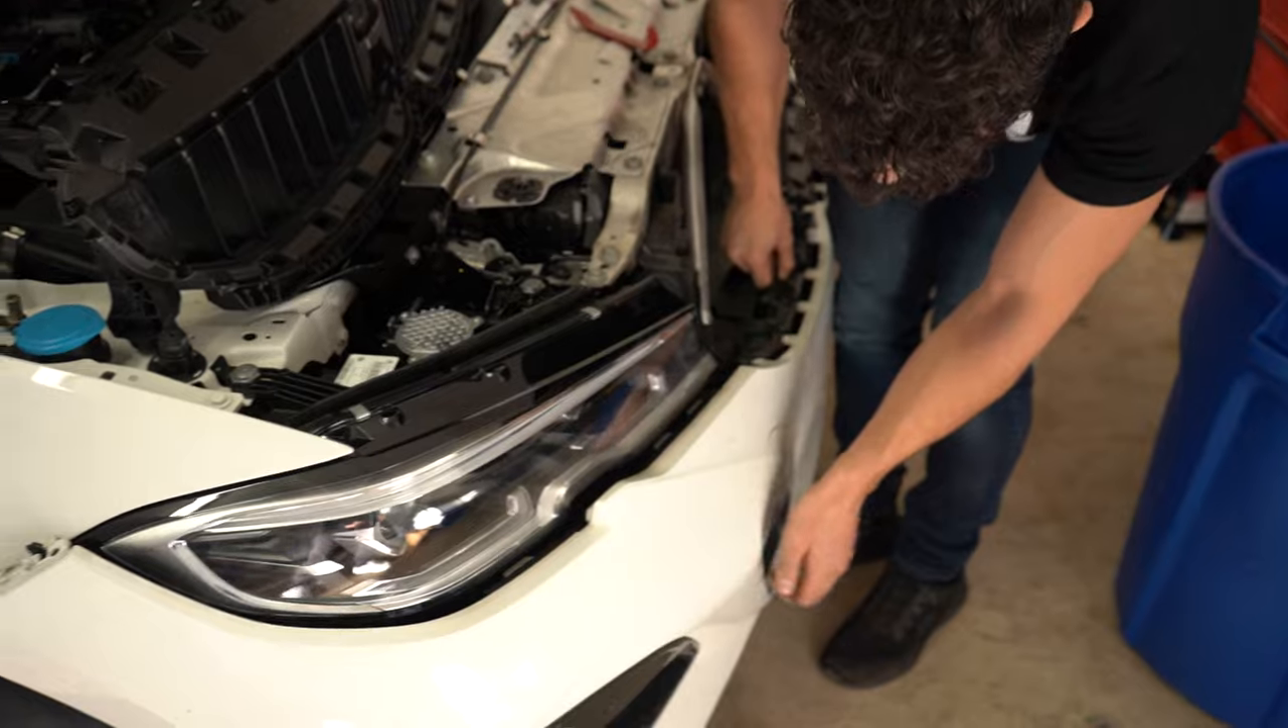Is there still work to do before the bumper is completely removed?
Yes.